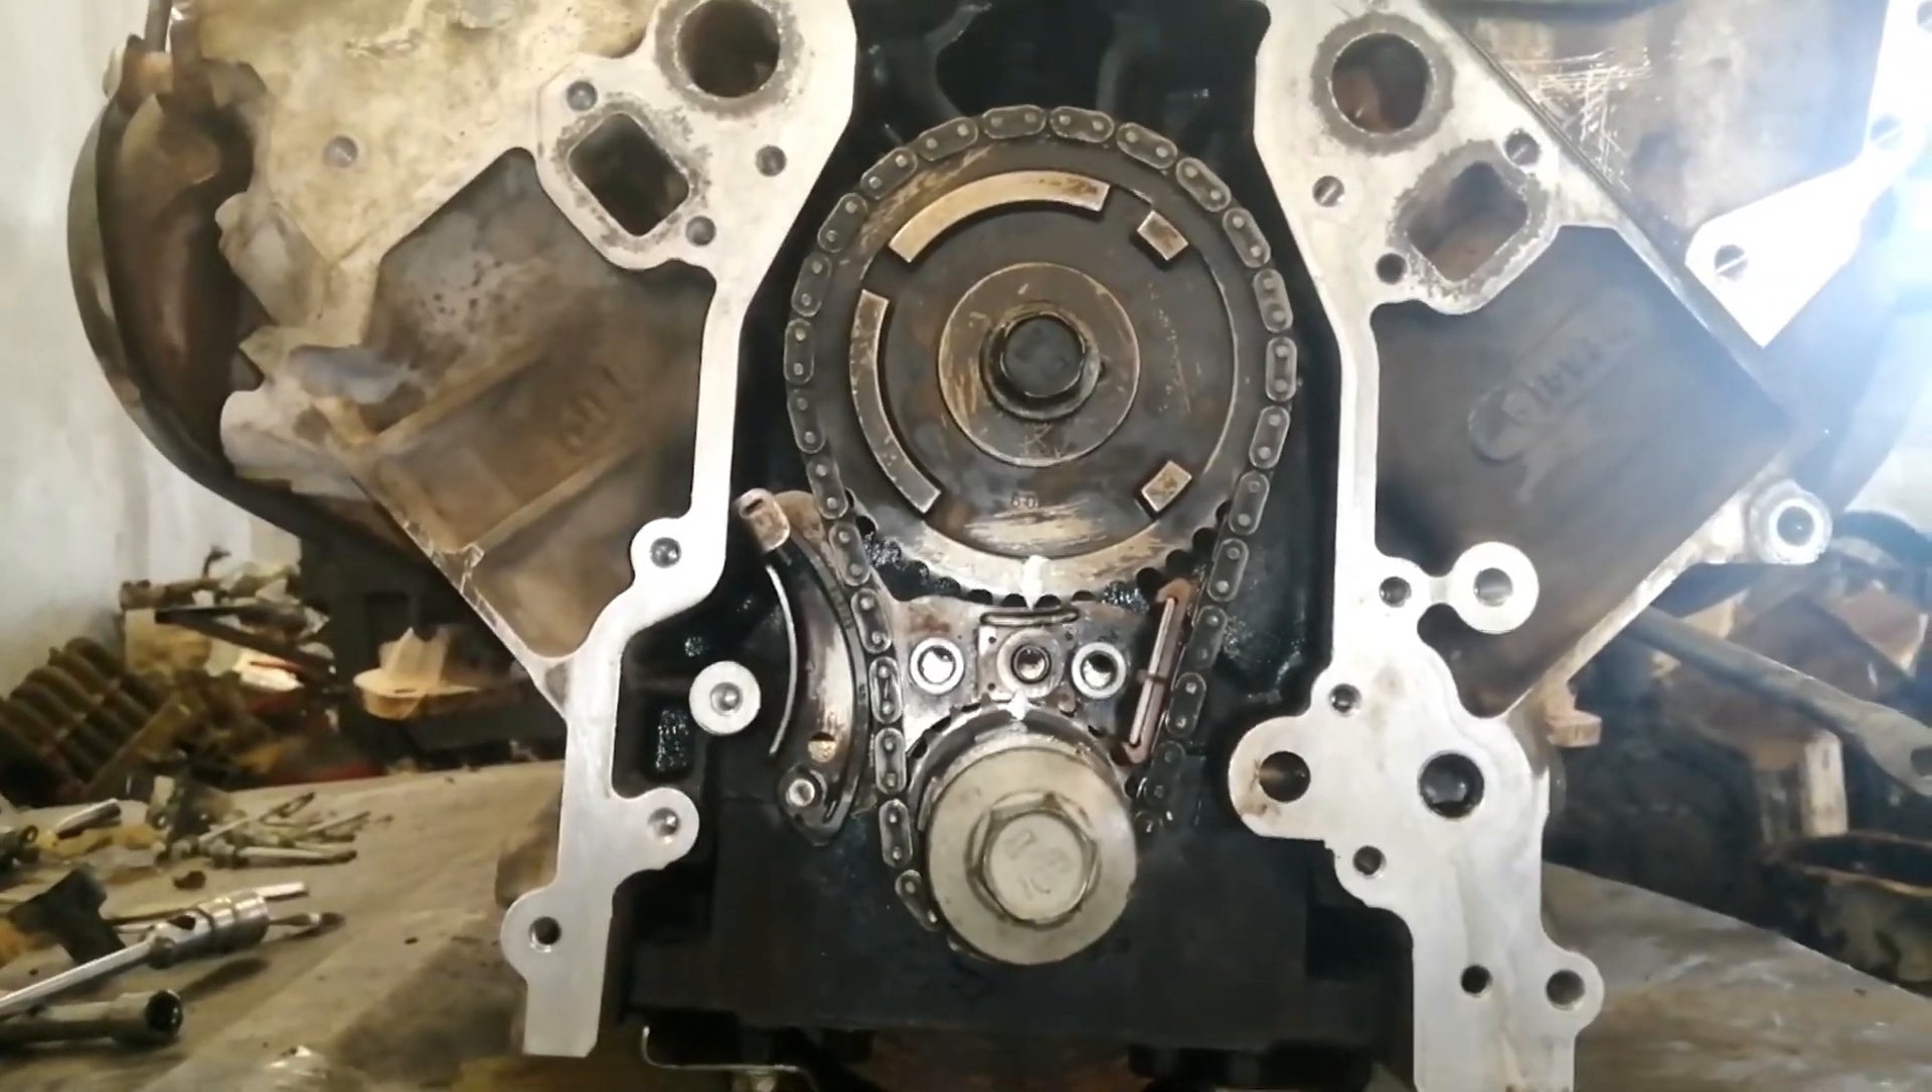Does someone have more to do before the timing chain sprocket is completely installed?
No.